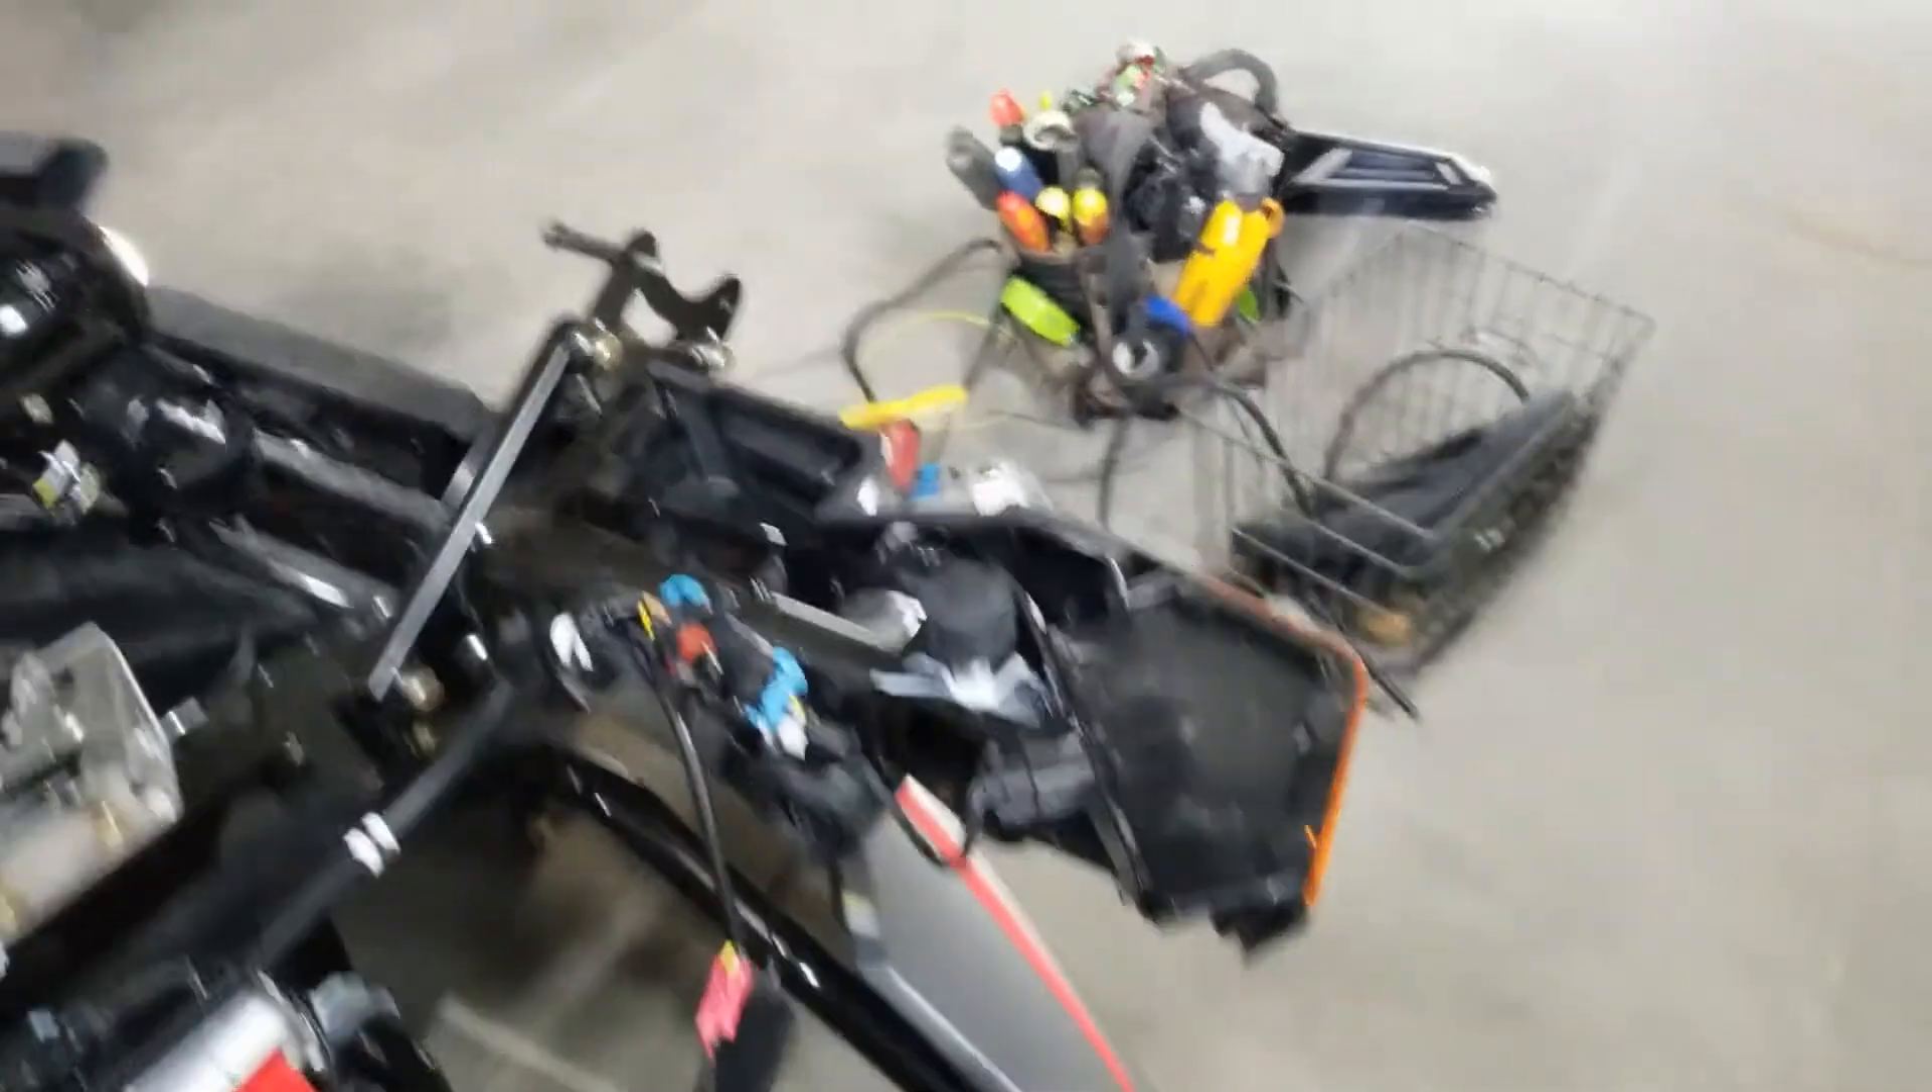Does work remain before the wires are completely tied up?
Yes.